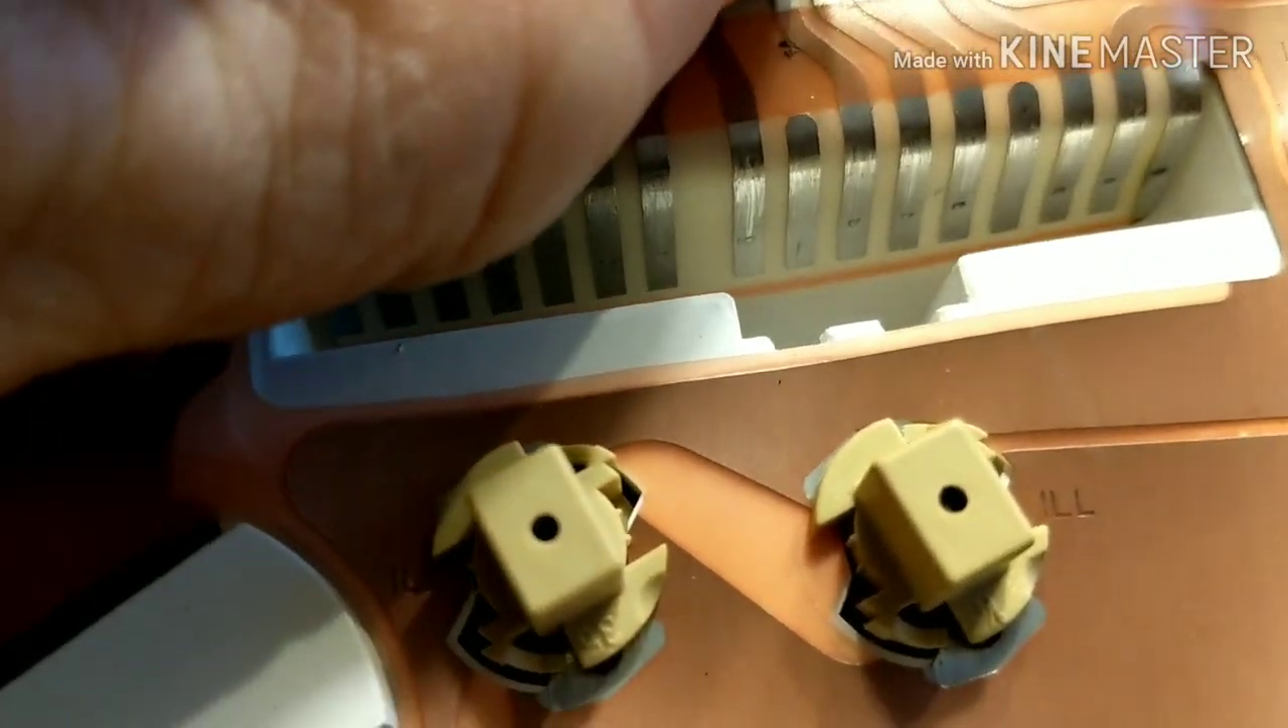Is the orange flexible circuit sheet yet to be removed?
Yes.